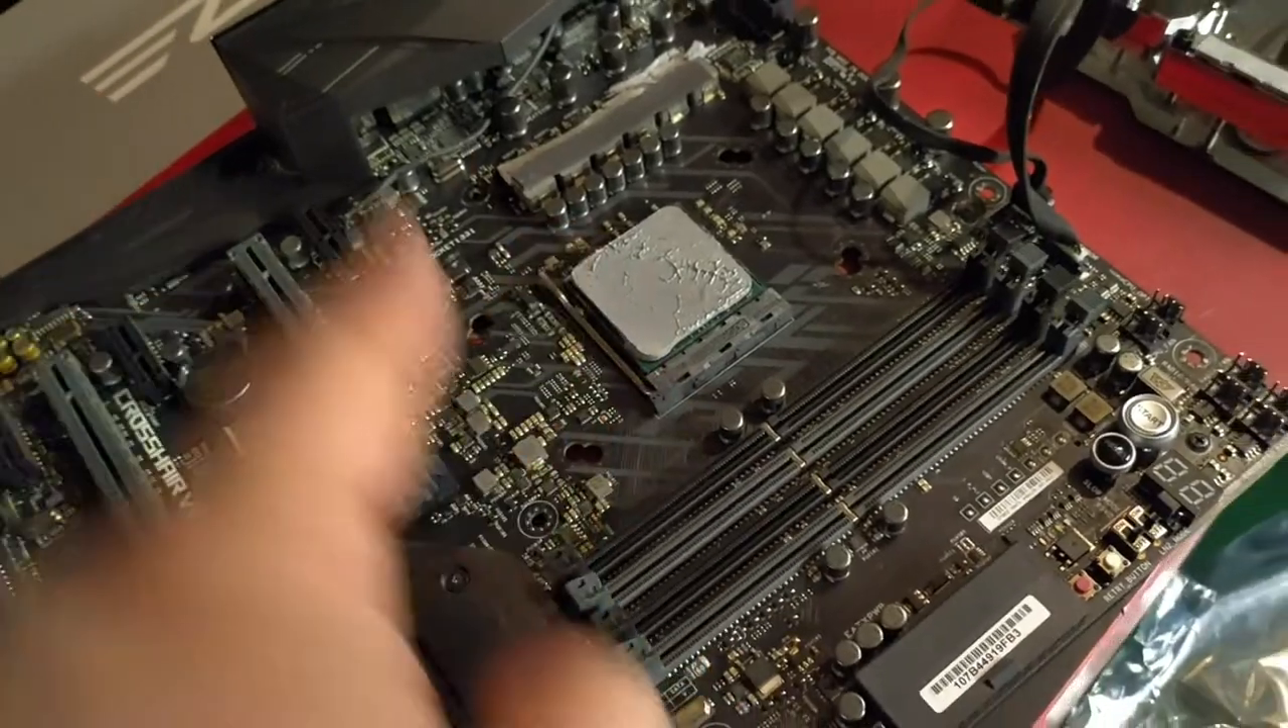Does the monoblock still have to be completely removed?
No.